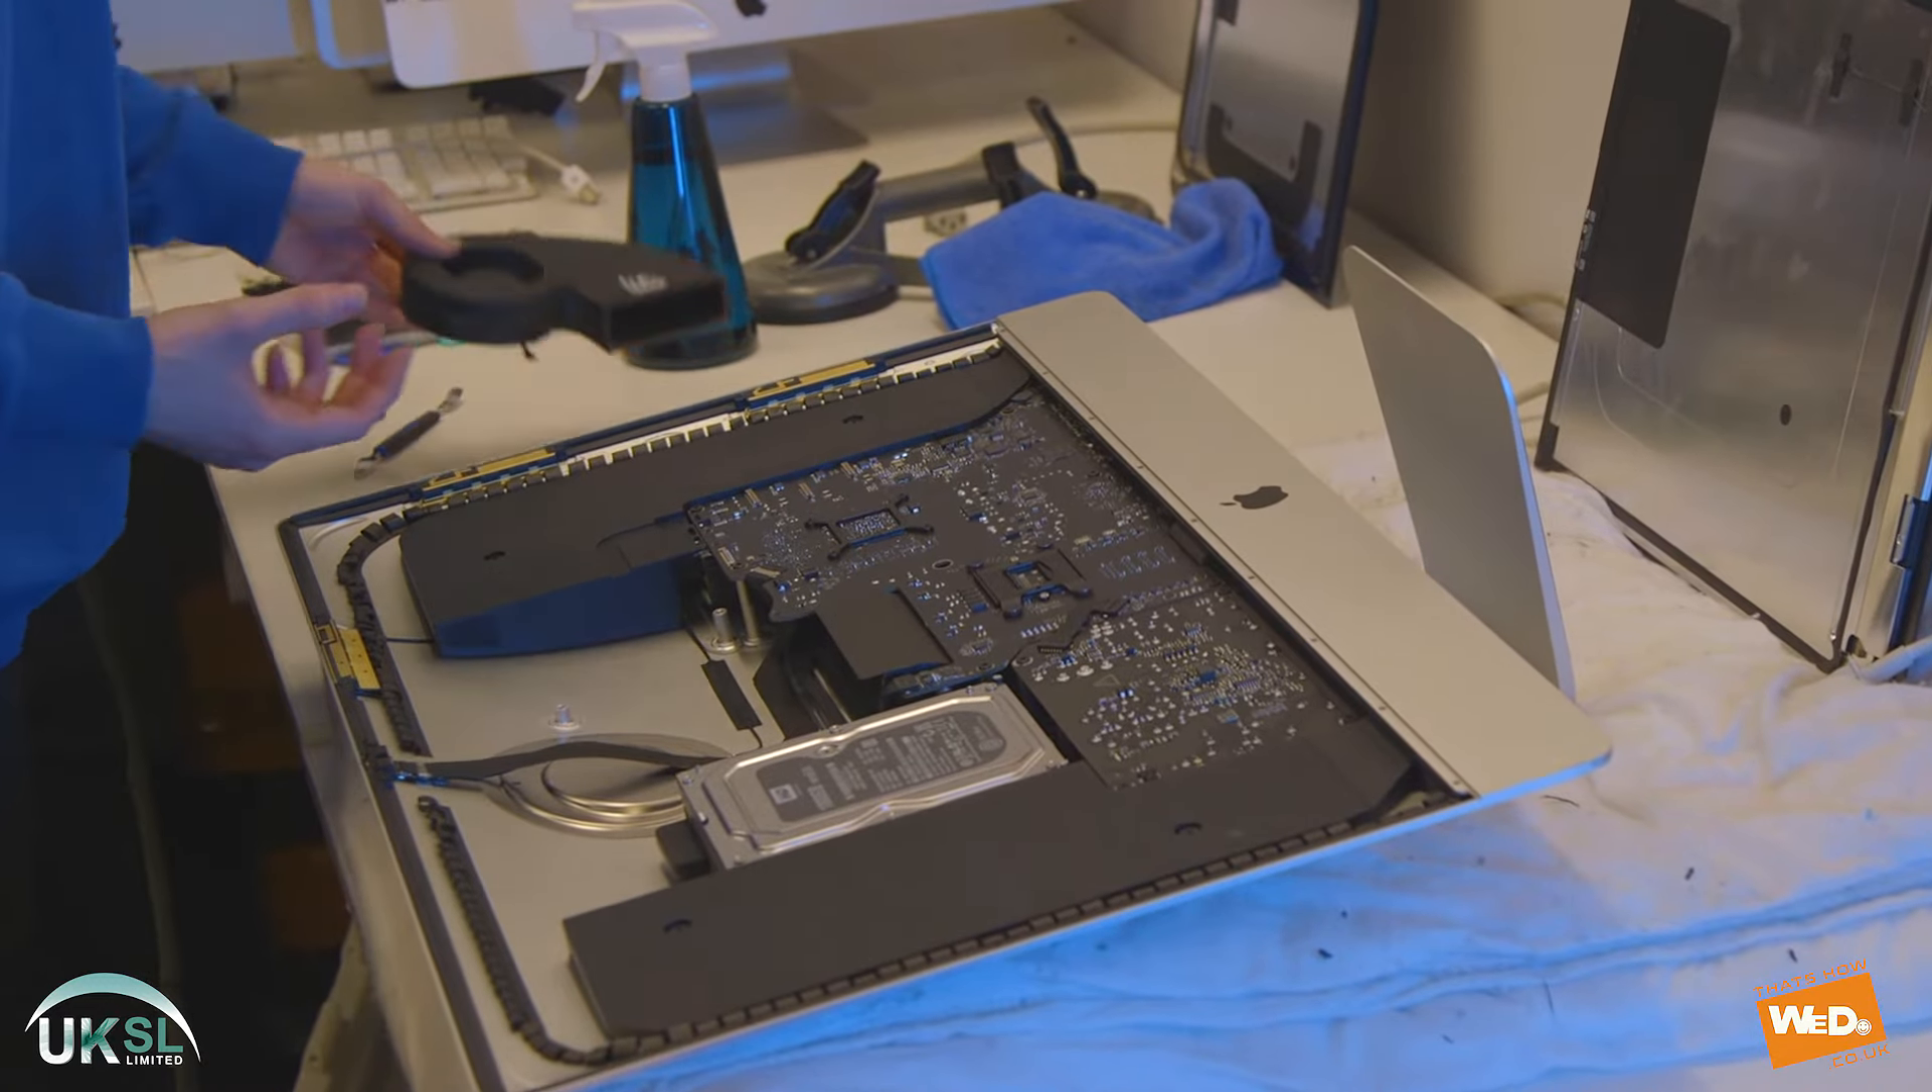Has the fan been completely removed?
Yes.